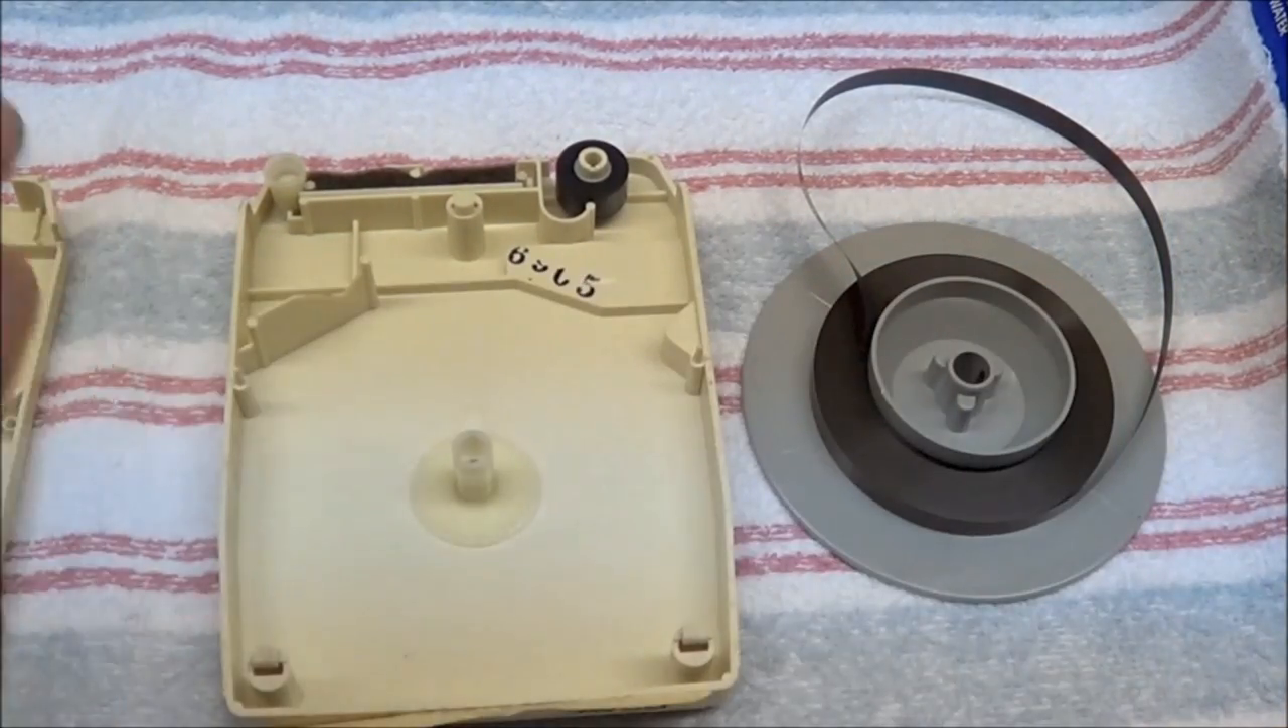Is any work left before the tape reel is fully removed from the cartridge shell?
No.